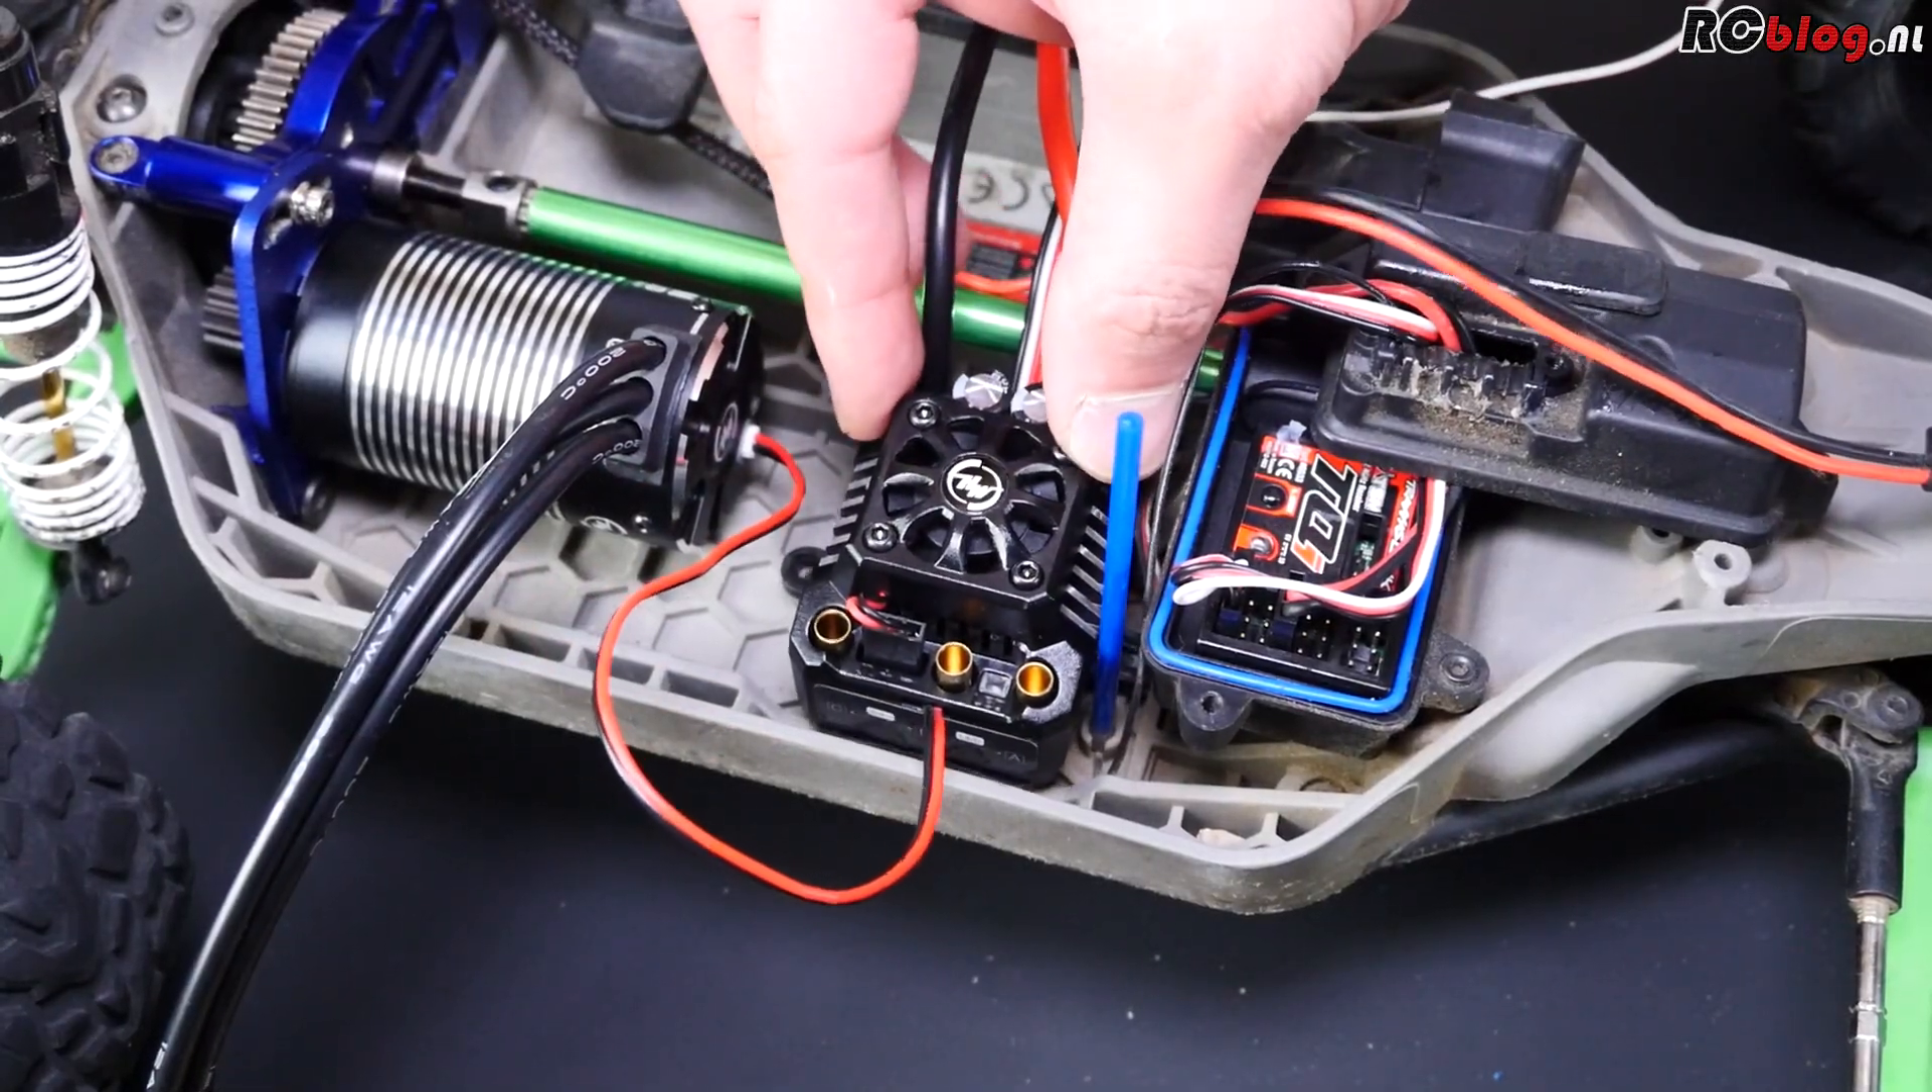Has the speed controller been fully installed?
No.